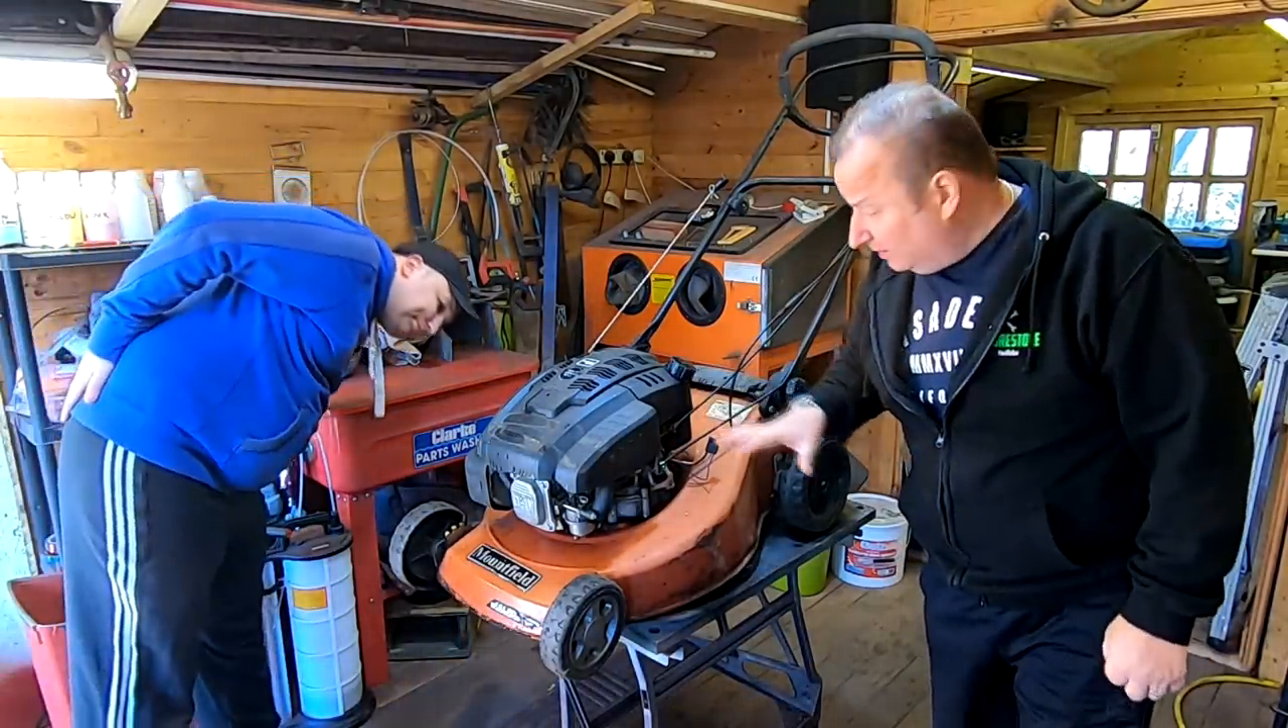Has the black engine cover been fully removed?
No.